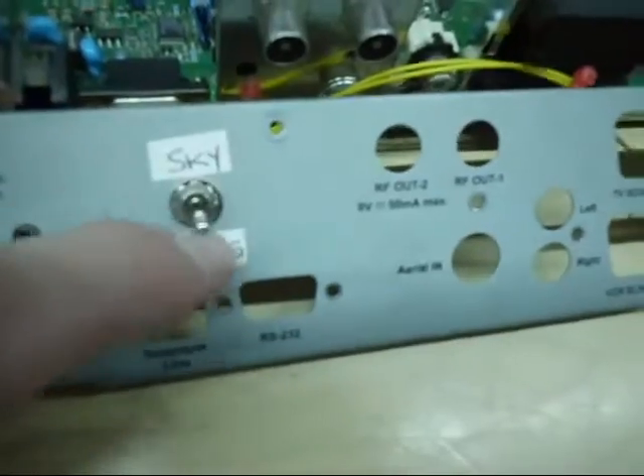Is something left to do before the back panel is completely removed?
No.